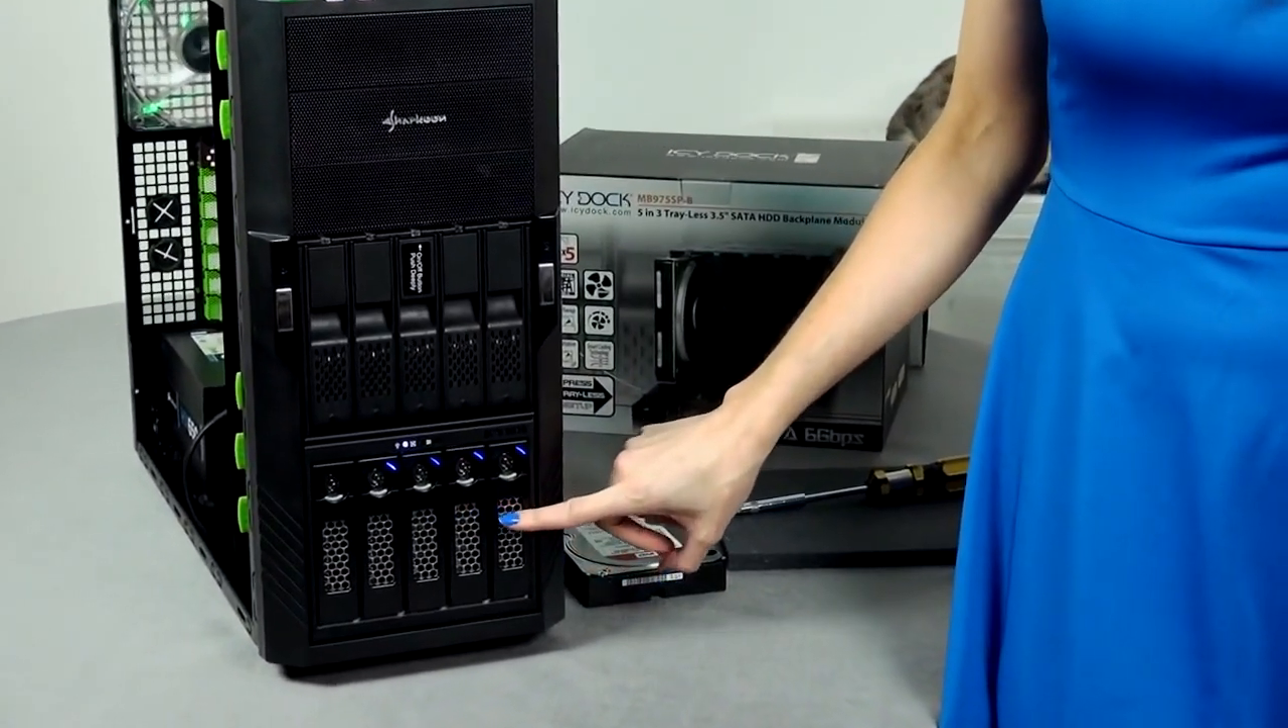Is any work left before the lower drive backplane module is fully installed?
No.